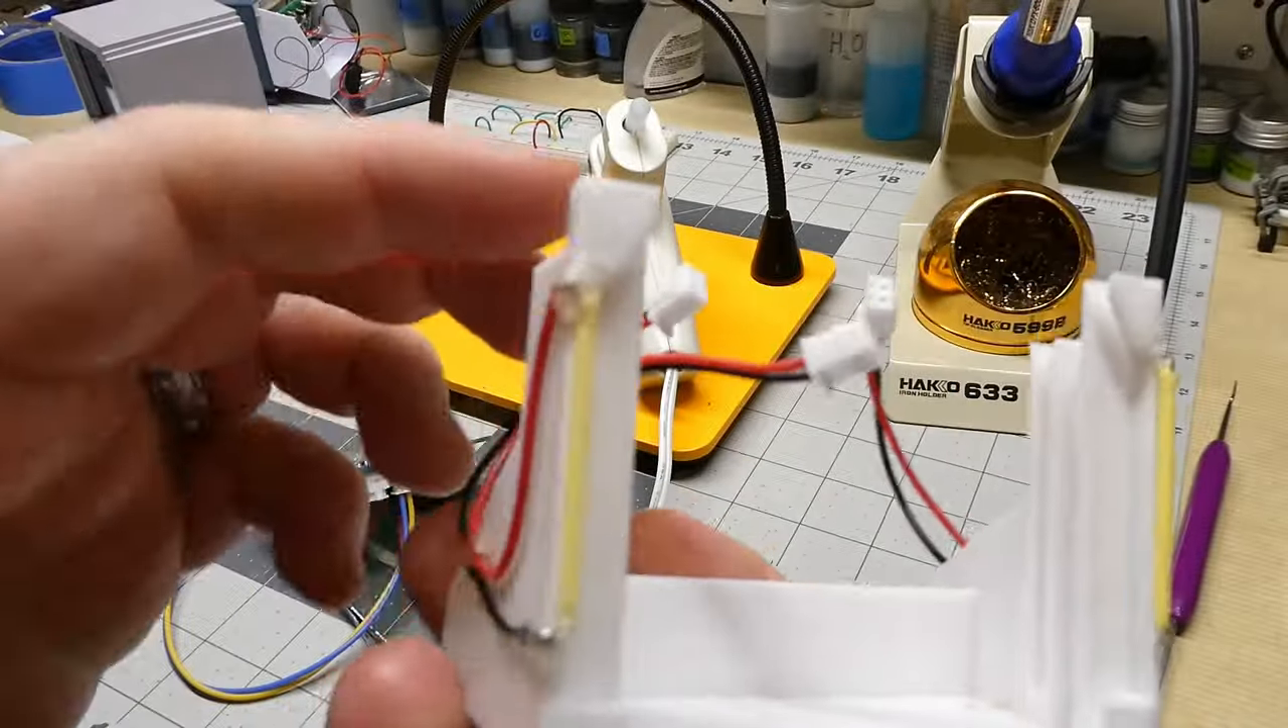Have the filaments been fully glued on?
Yes.